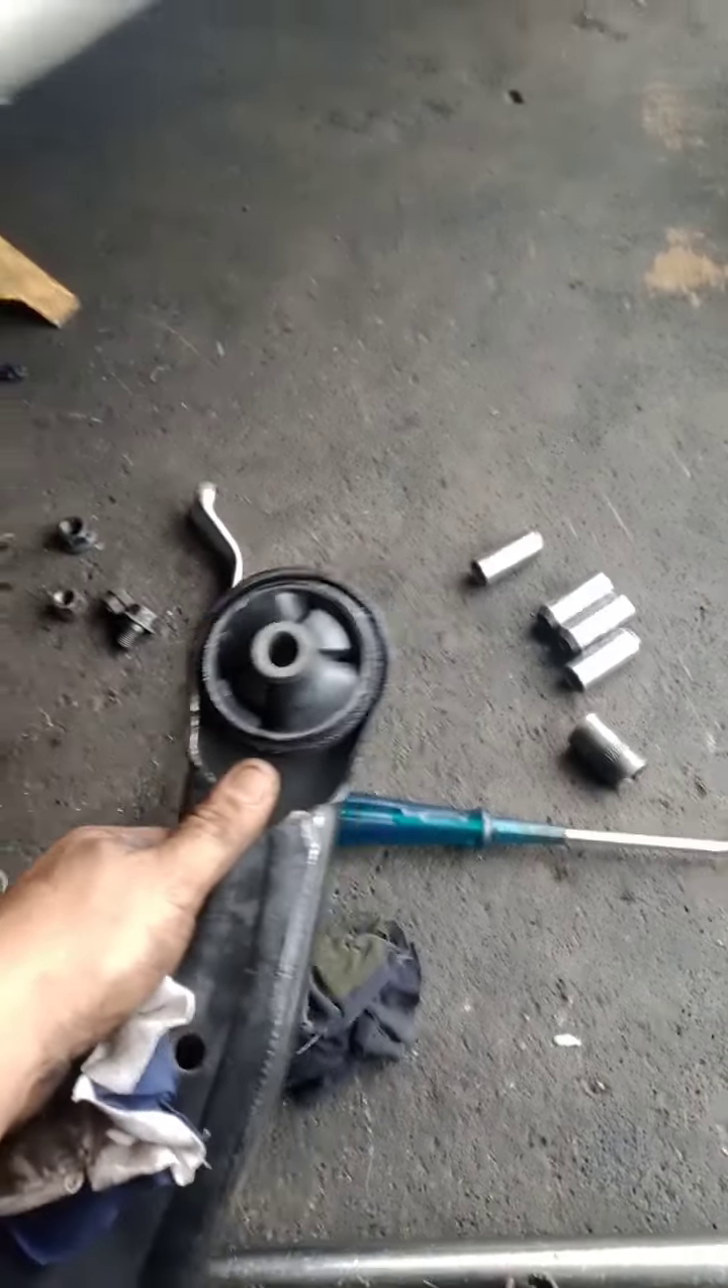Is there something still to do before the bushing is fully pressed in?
No.